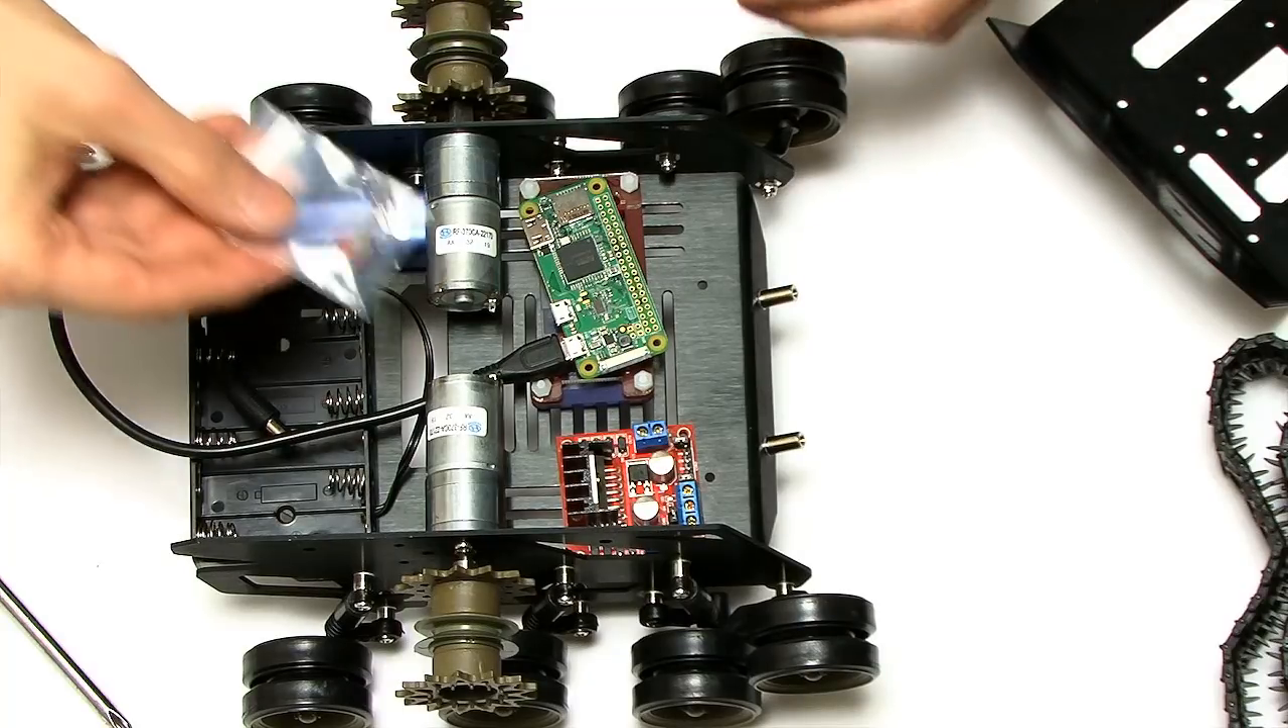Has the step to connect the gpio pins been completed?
No.